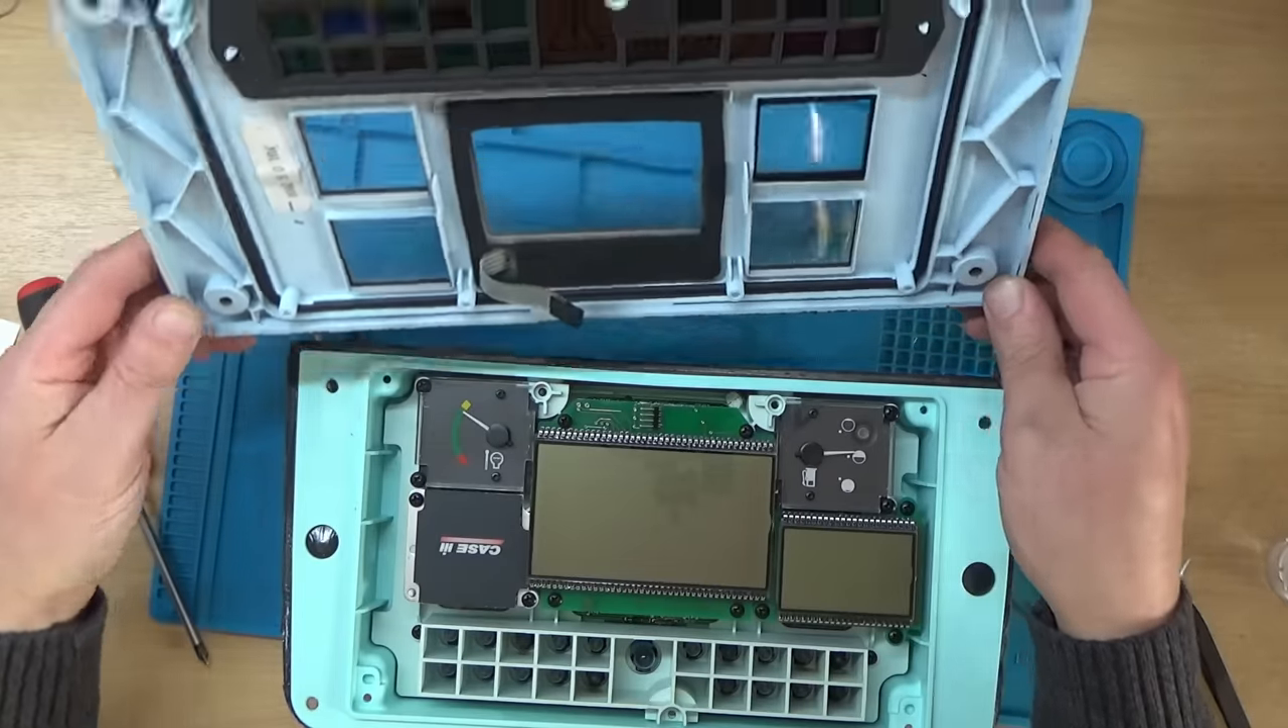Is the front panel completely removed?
Yes.